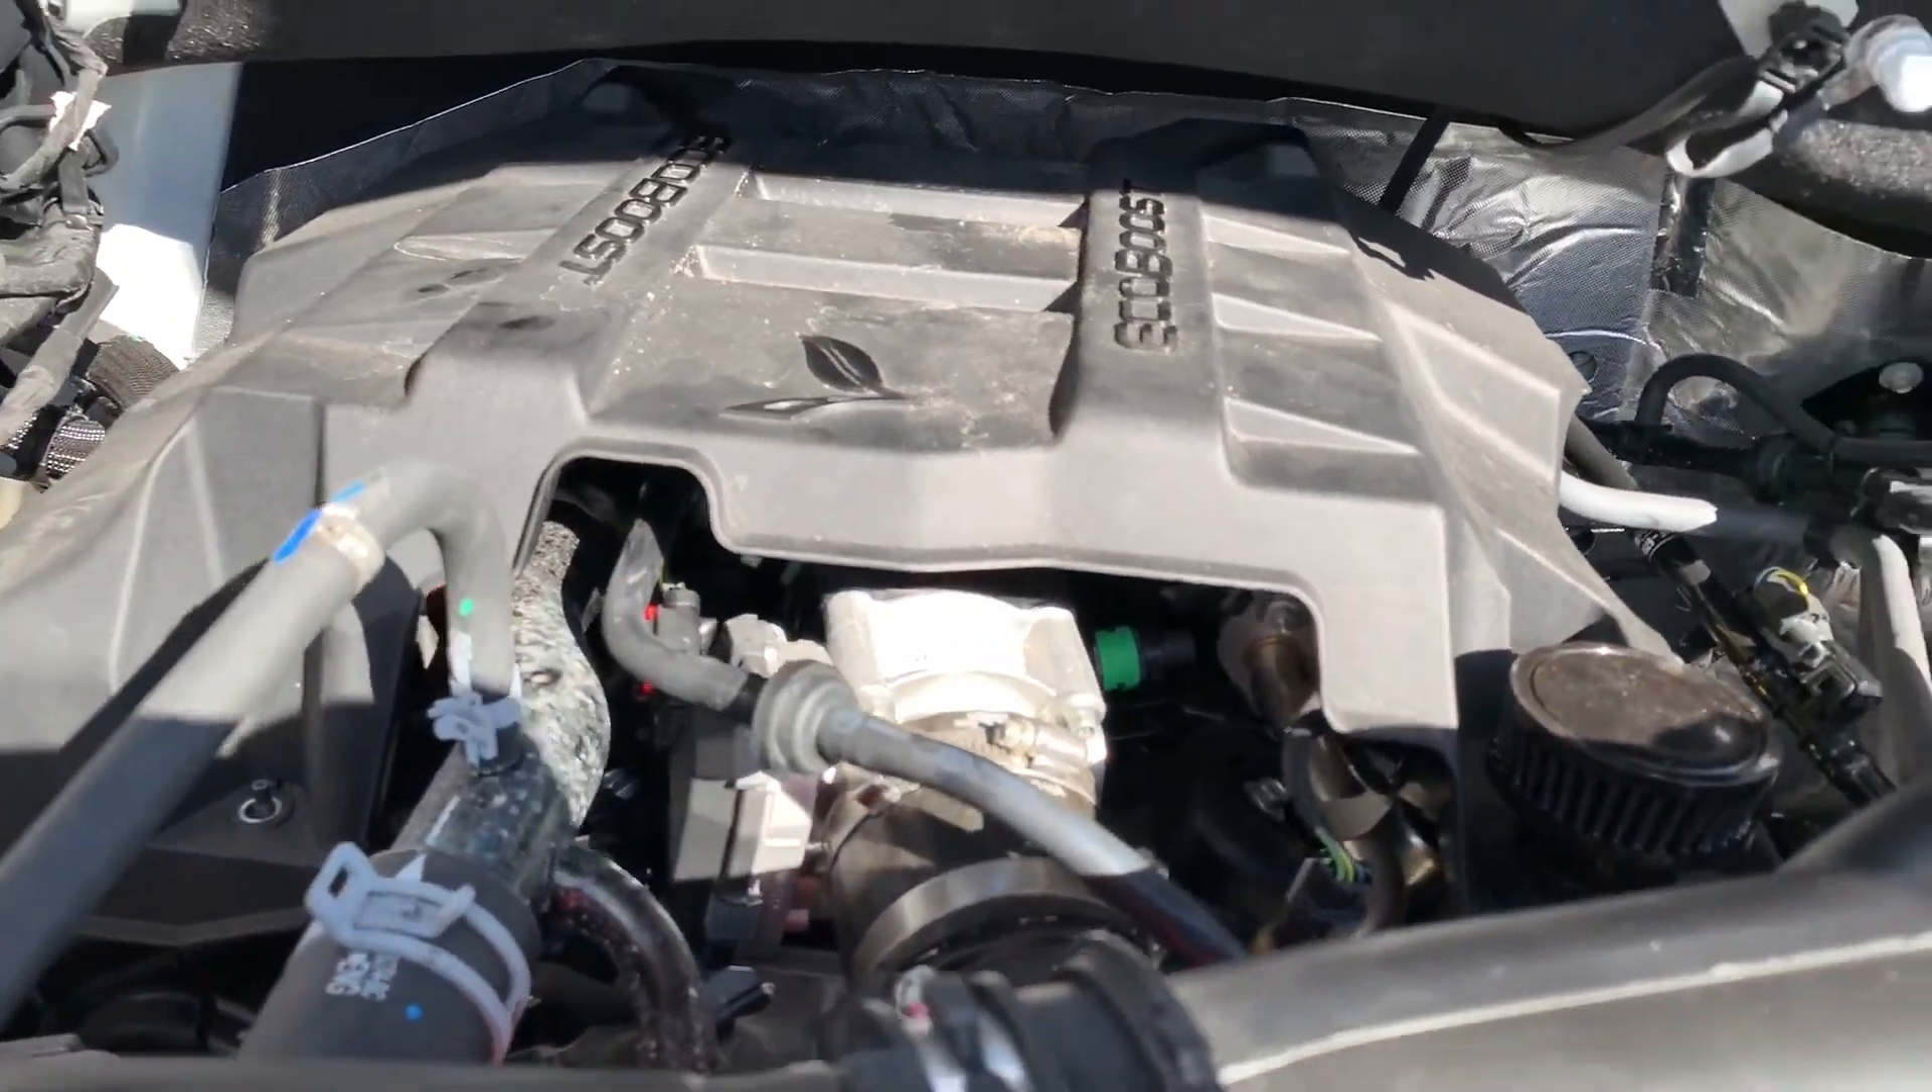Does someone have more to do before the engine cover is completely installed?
No.